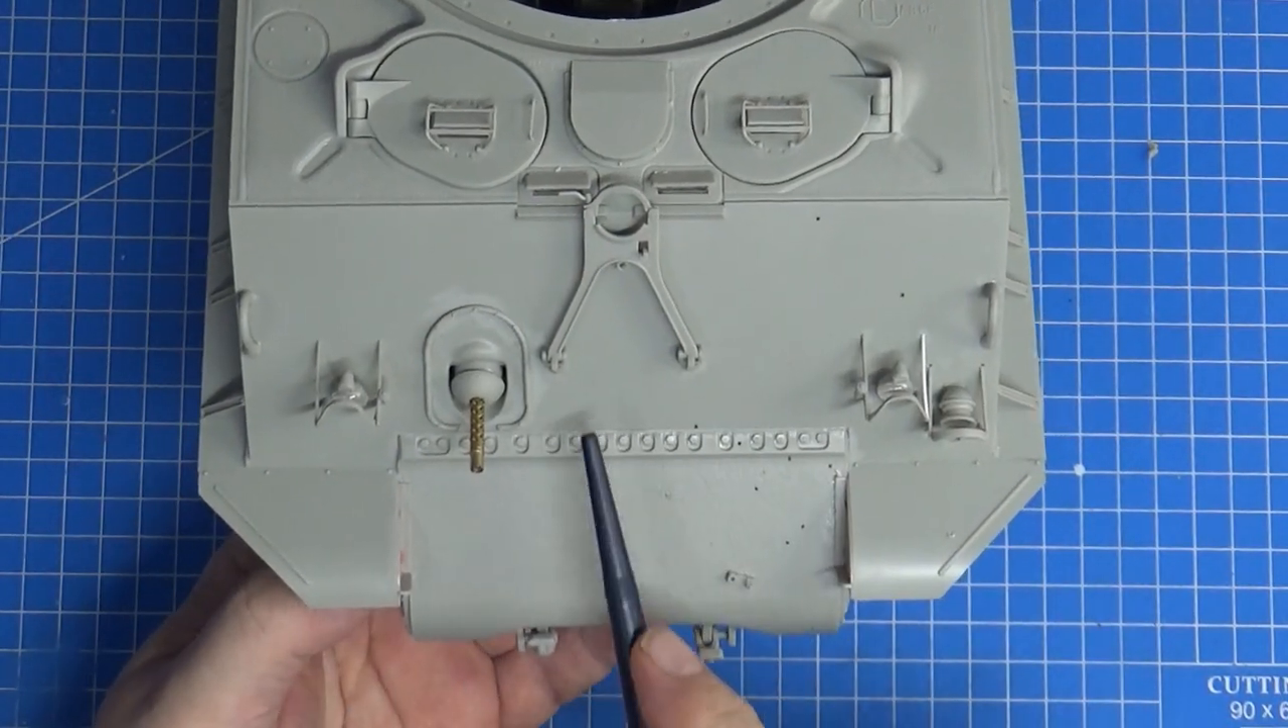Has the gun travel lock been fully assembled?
Yes.